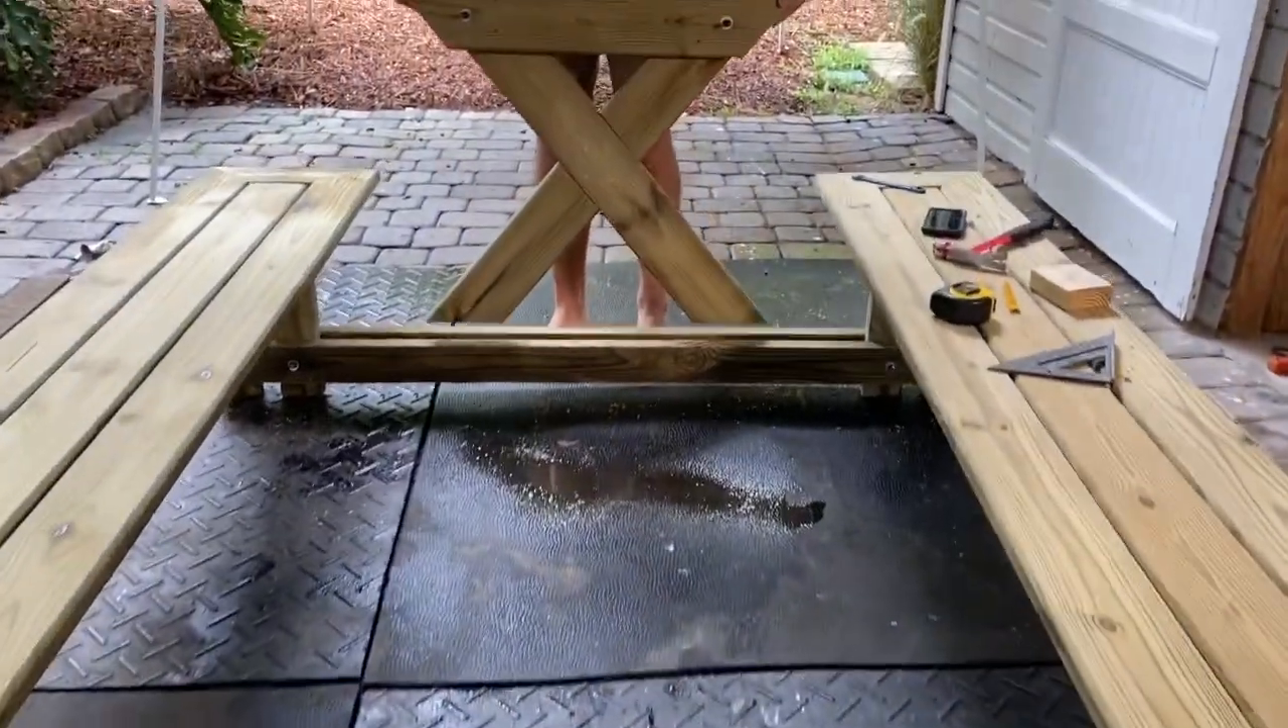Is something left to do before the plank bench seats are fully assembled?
No.